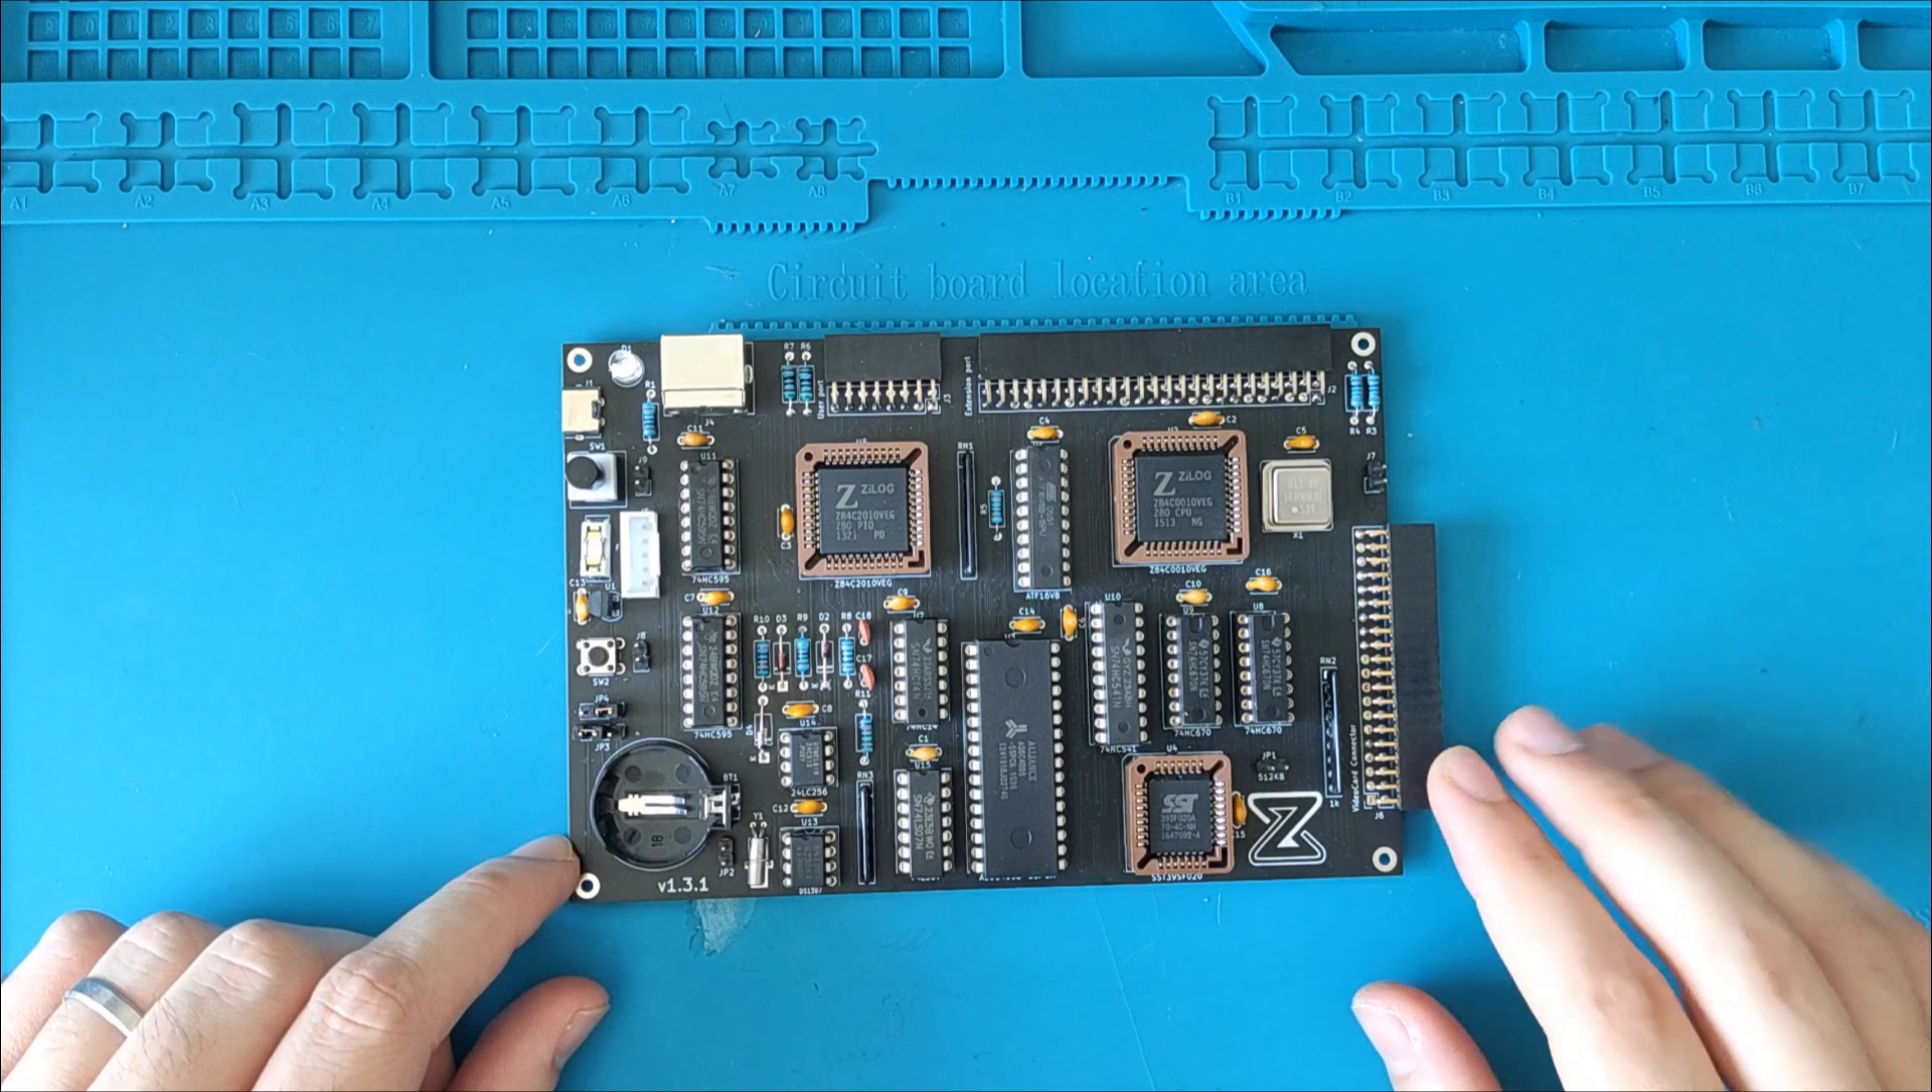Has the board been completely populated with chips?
Yes.